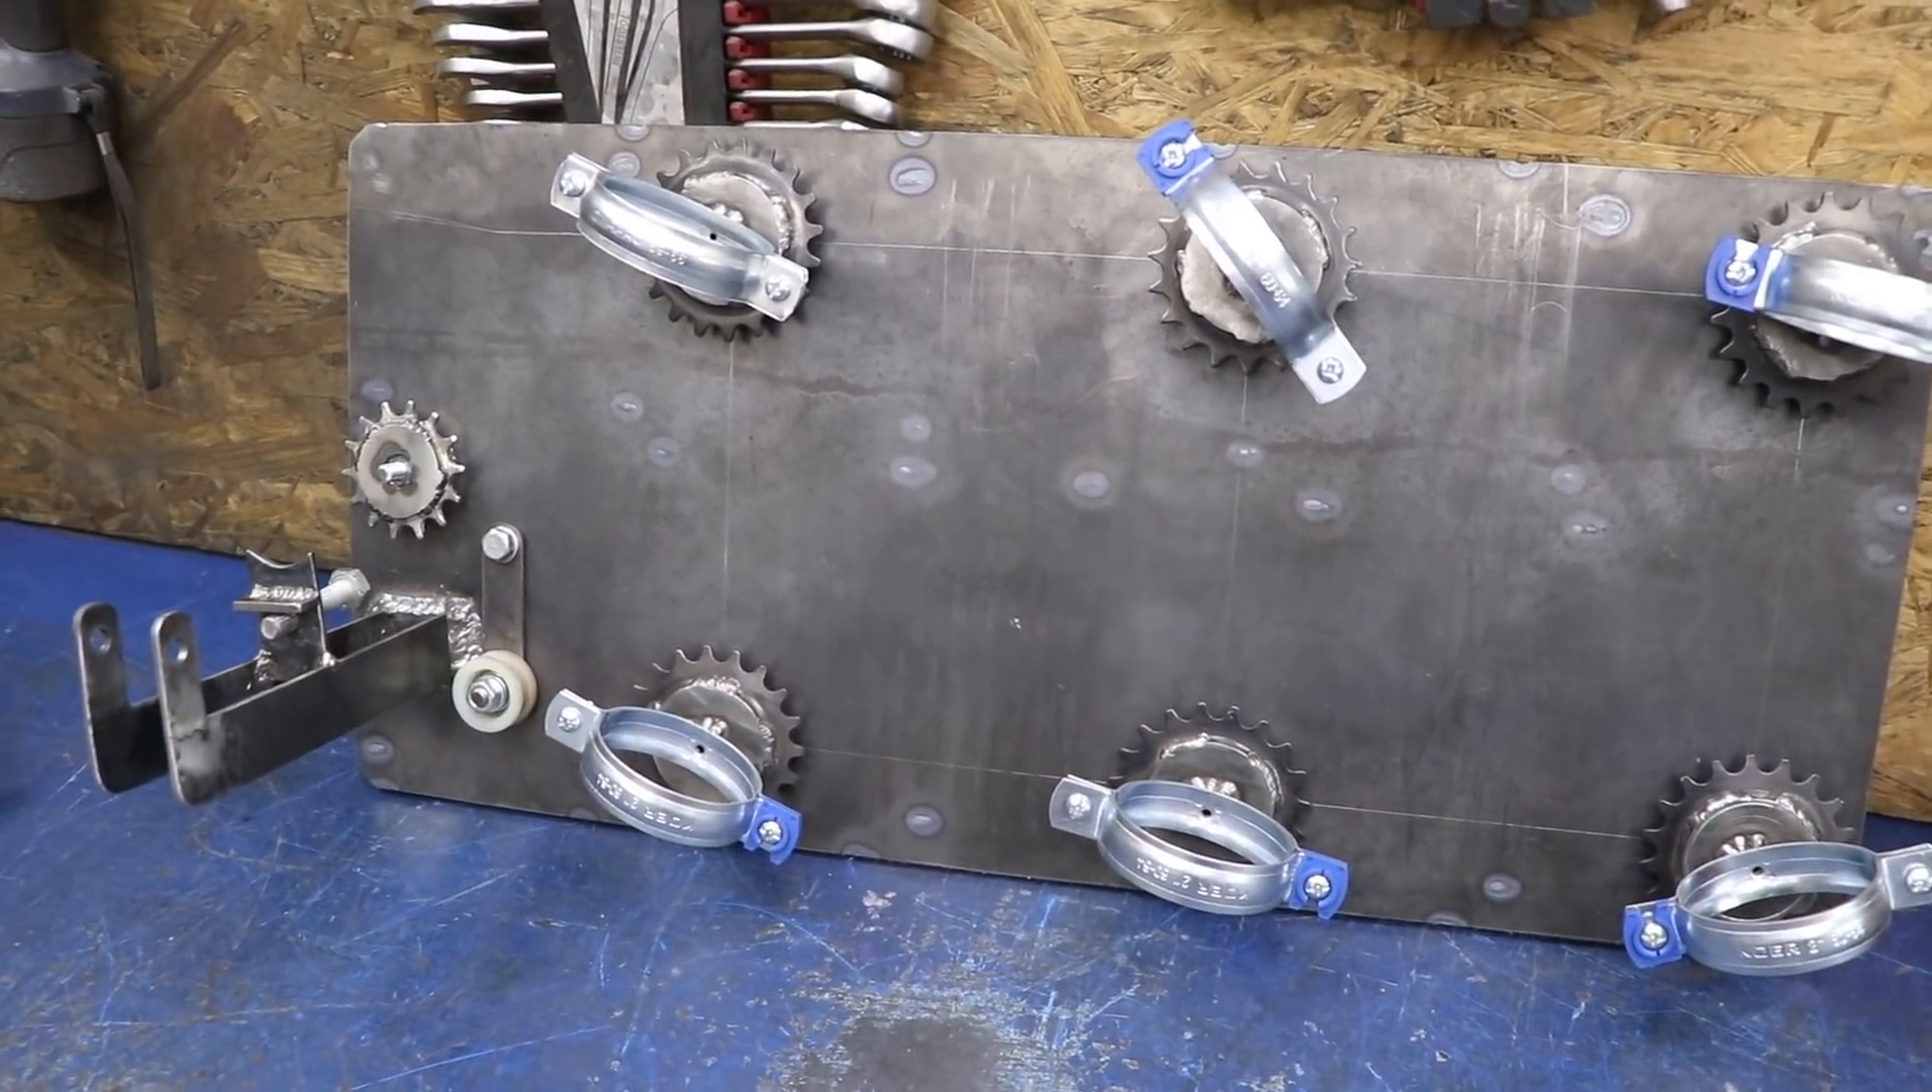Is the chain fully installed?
No.